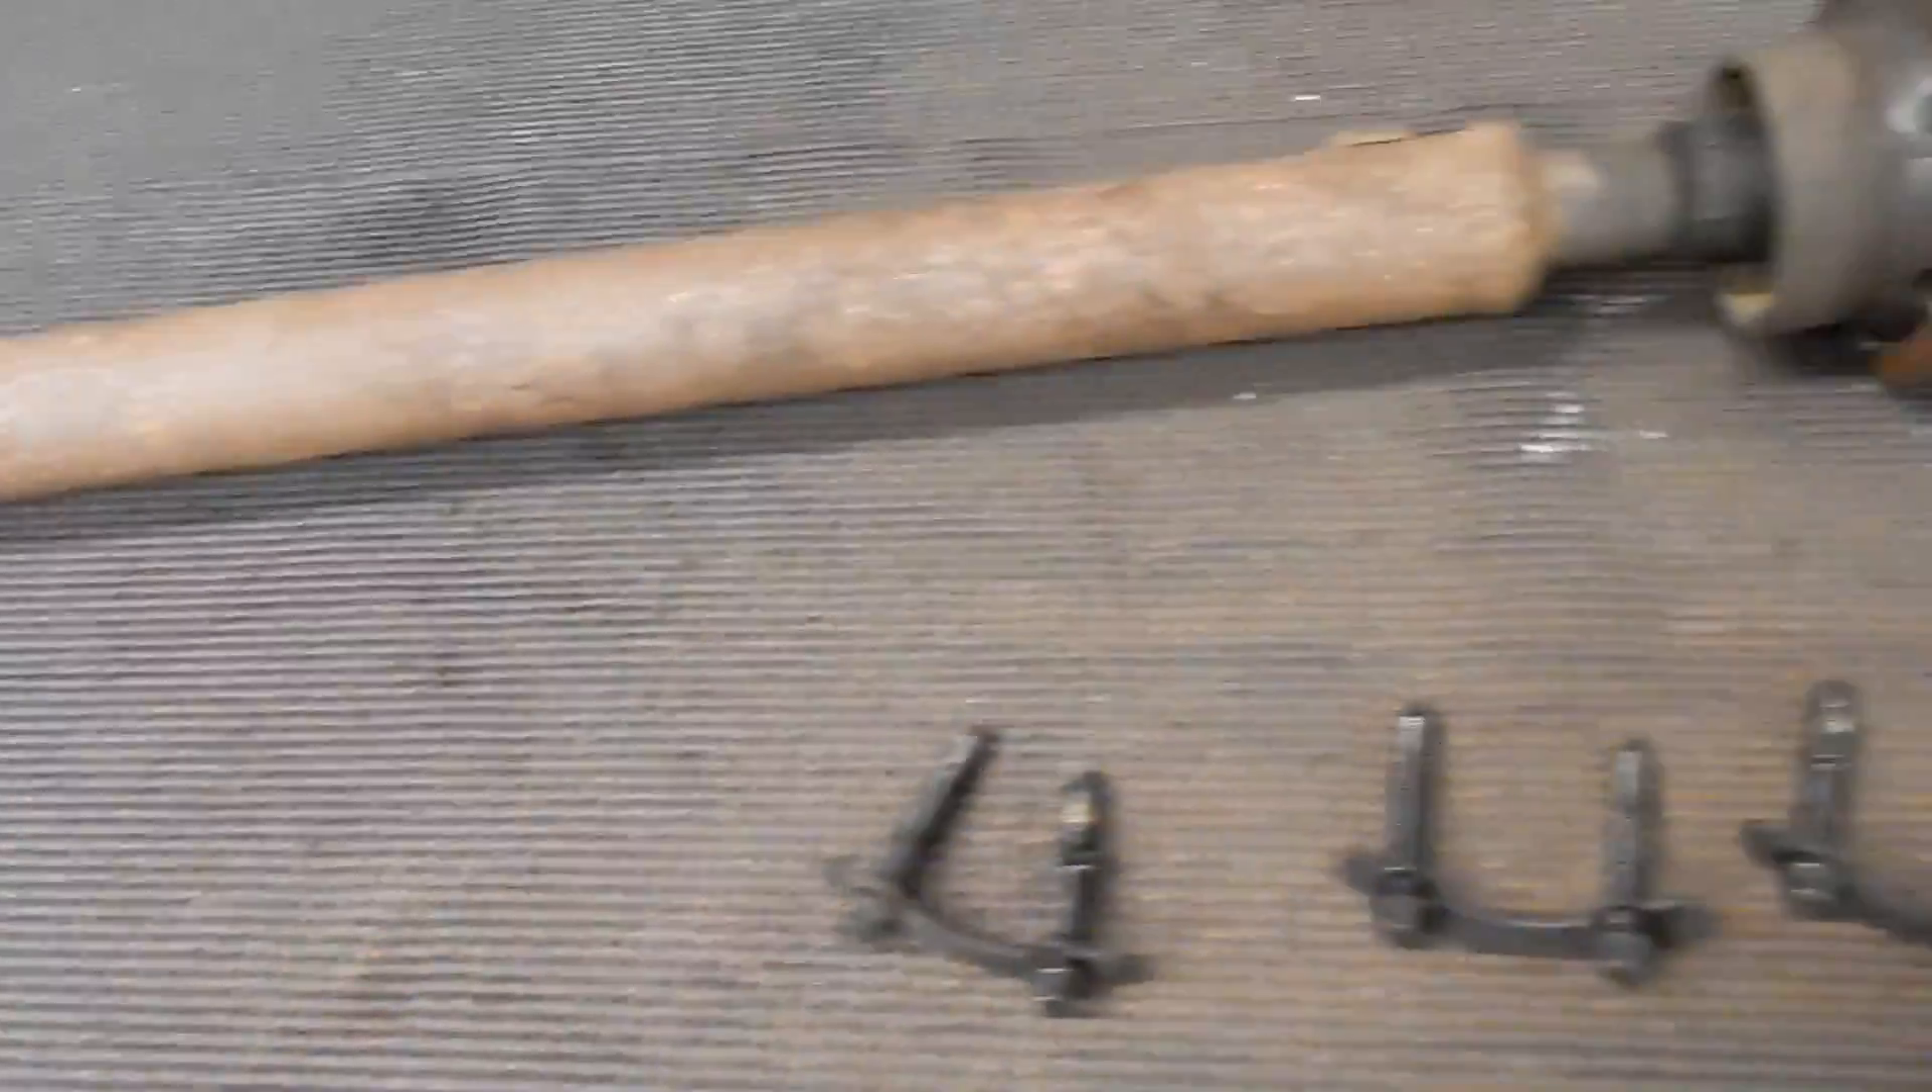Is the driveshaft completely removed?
Yes.